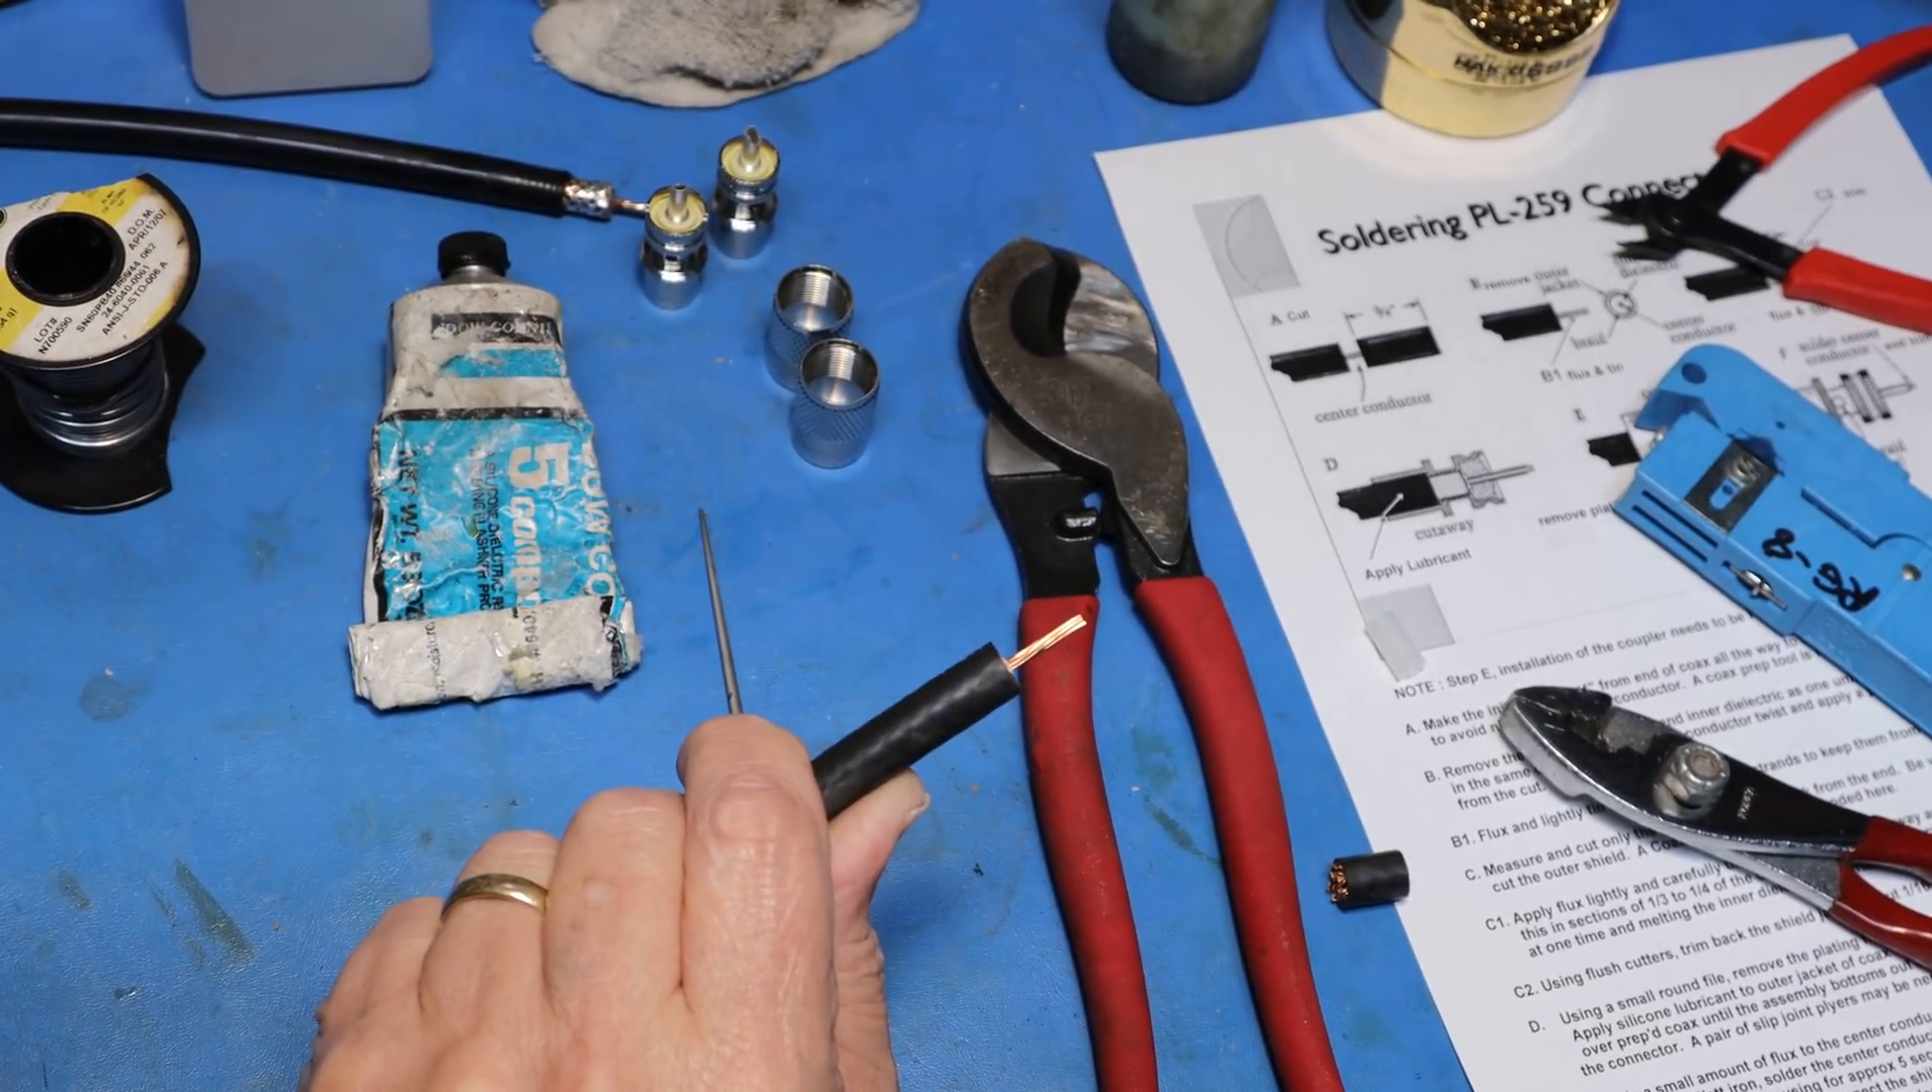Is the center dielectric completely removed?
Yes.